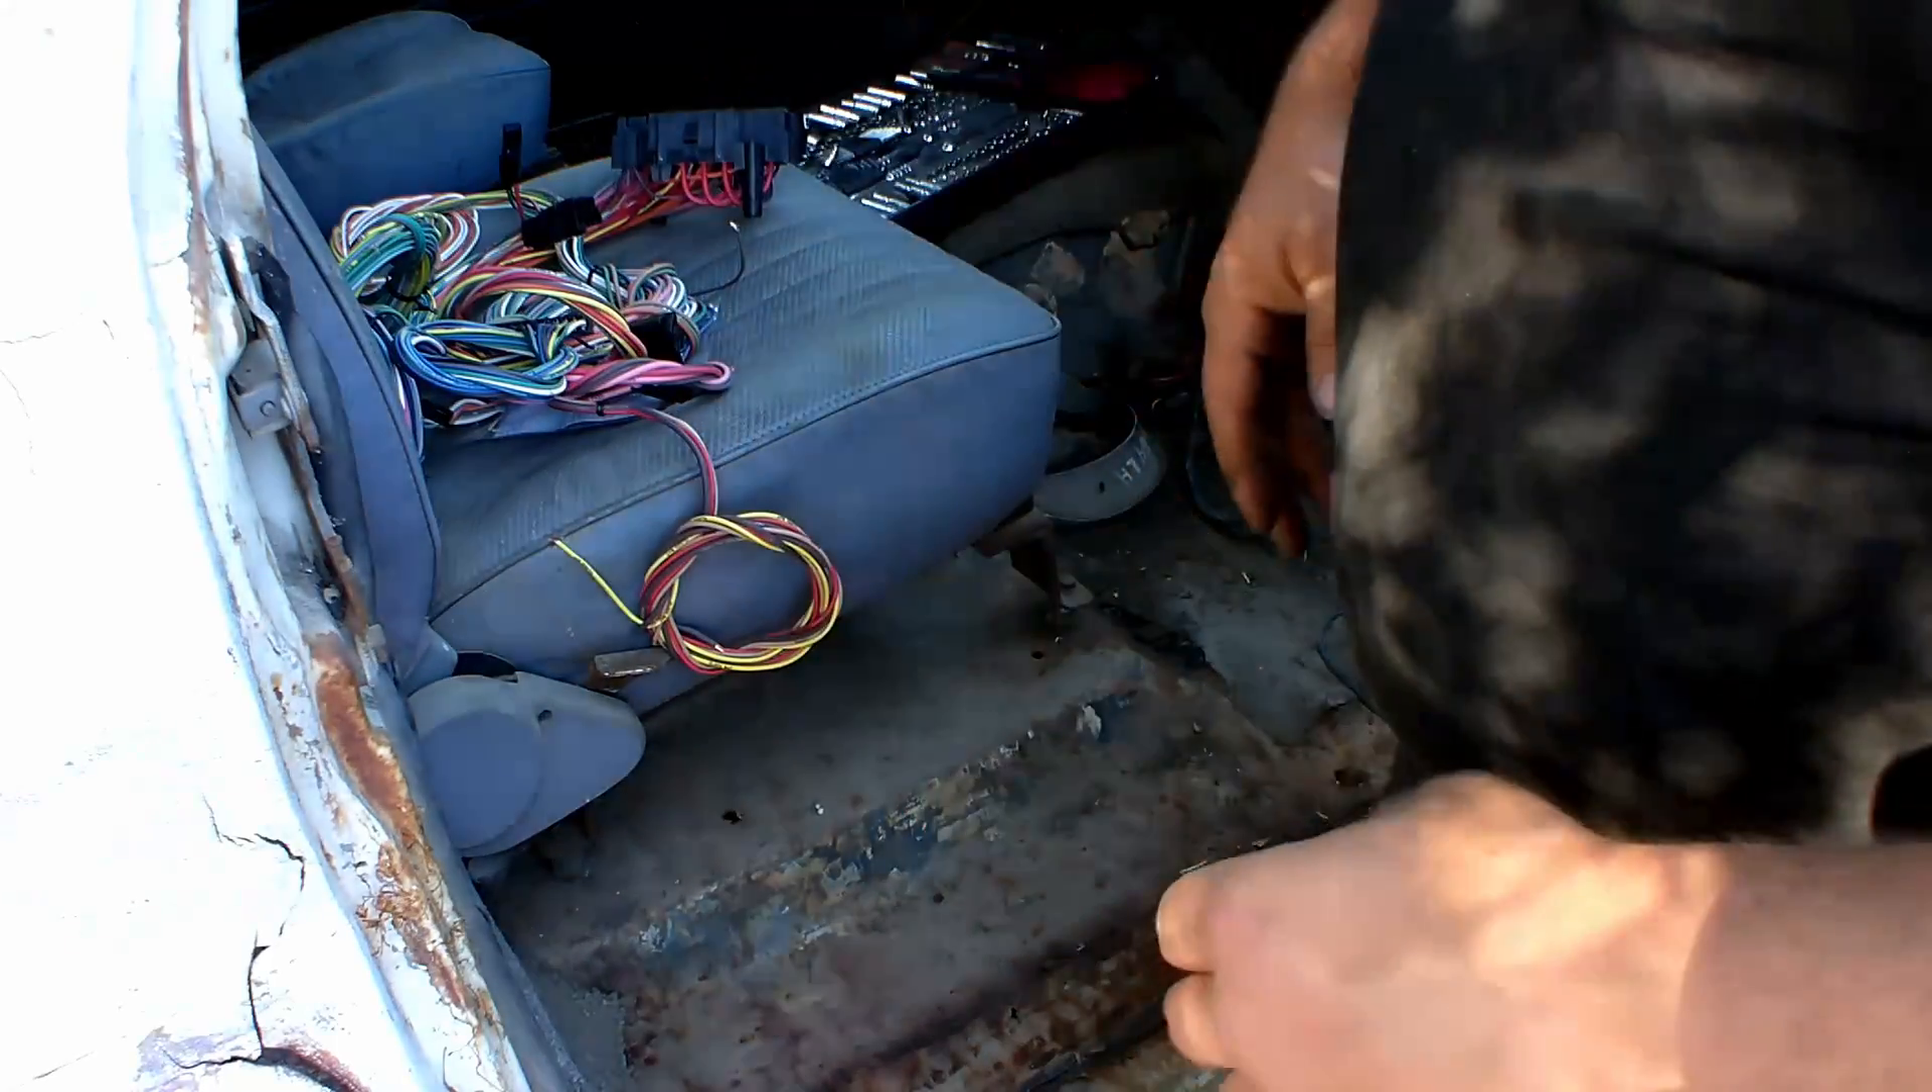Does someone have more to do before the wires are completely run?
Yes.